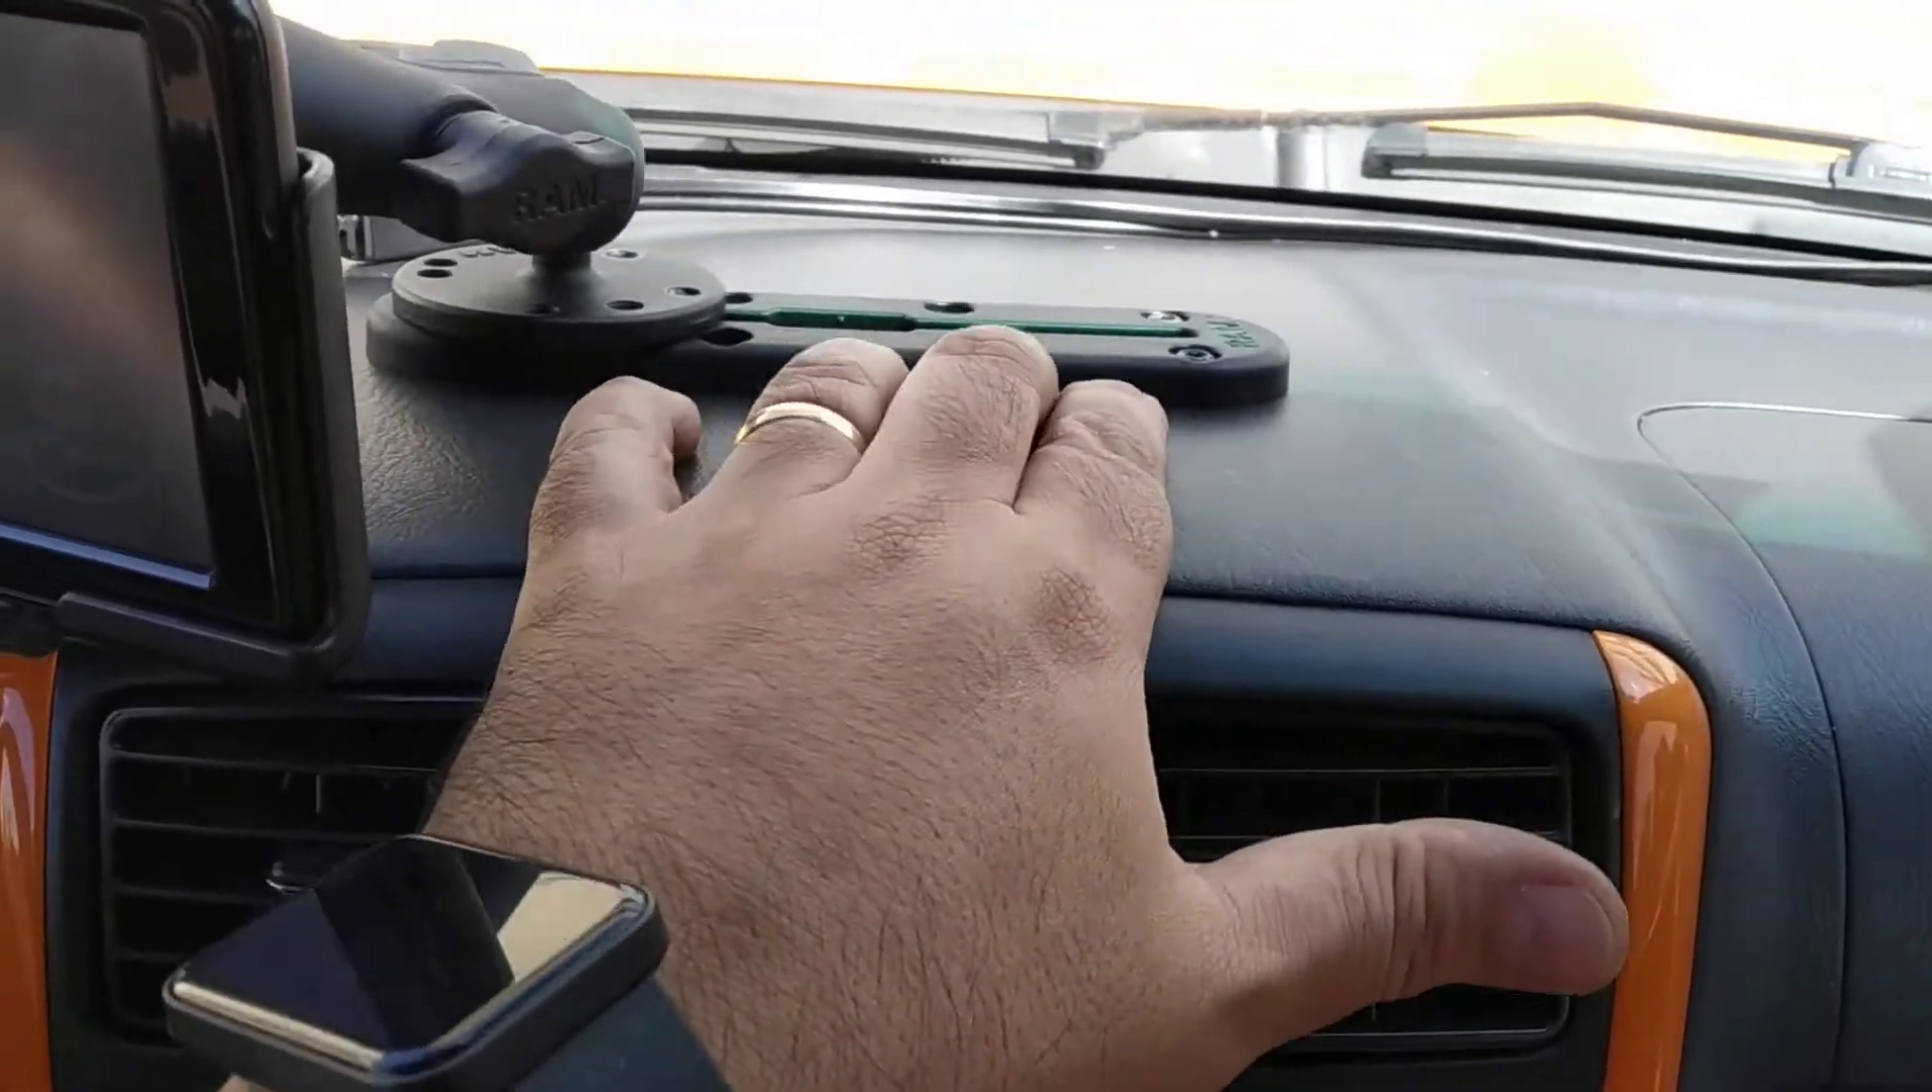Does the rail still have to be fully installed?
No.